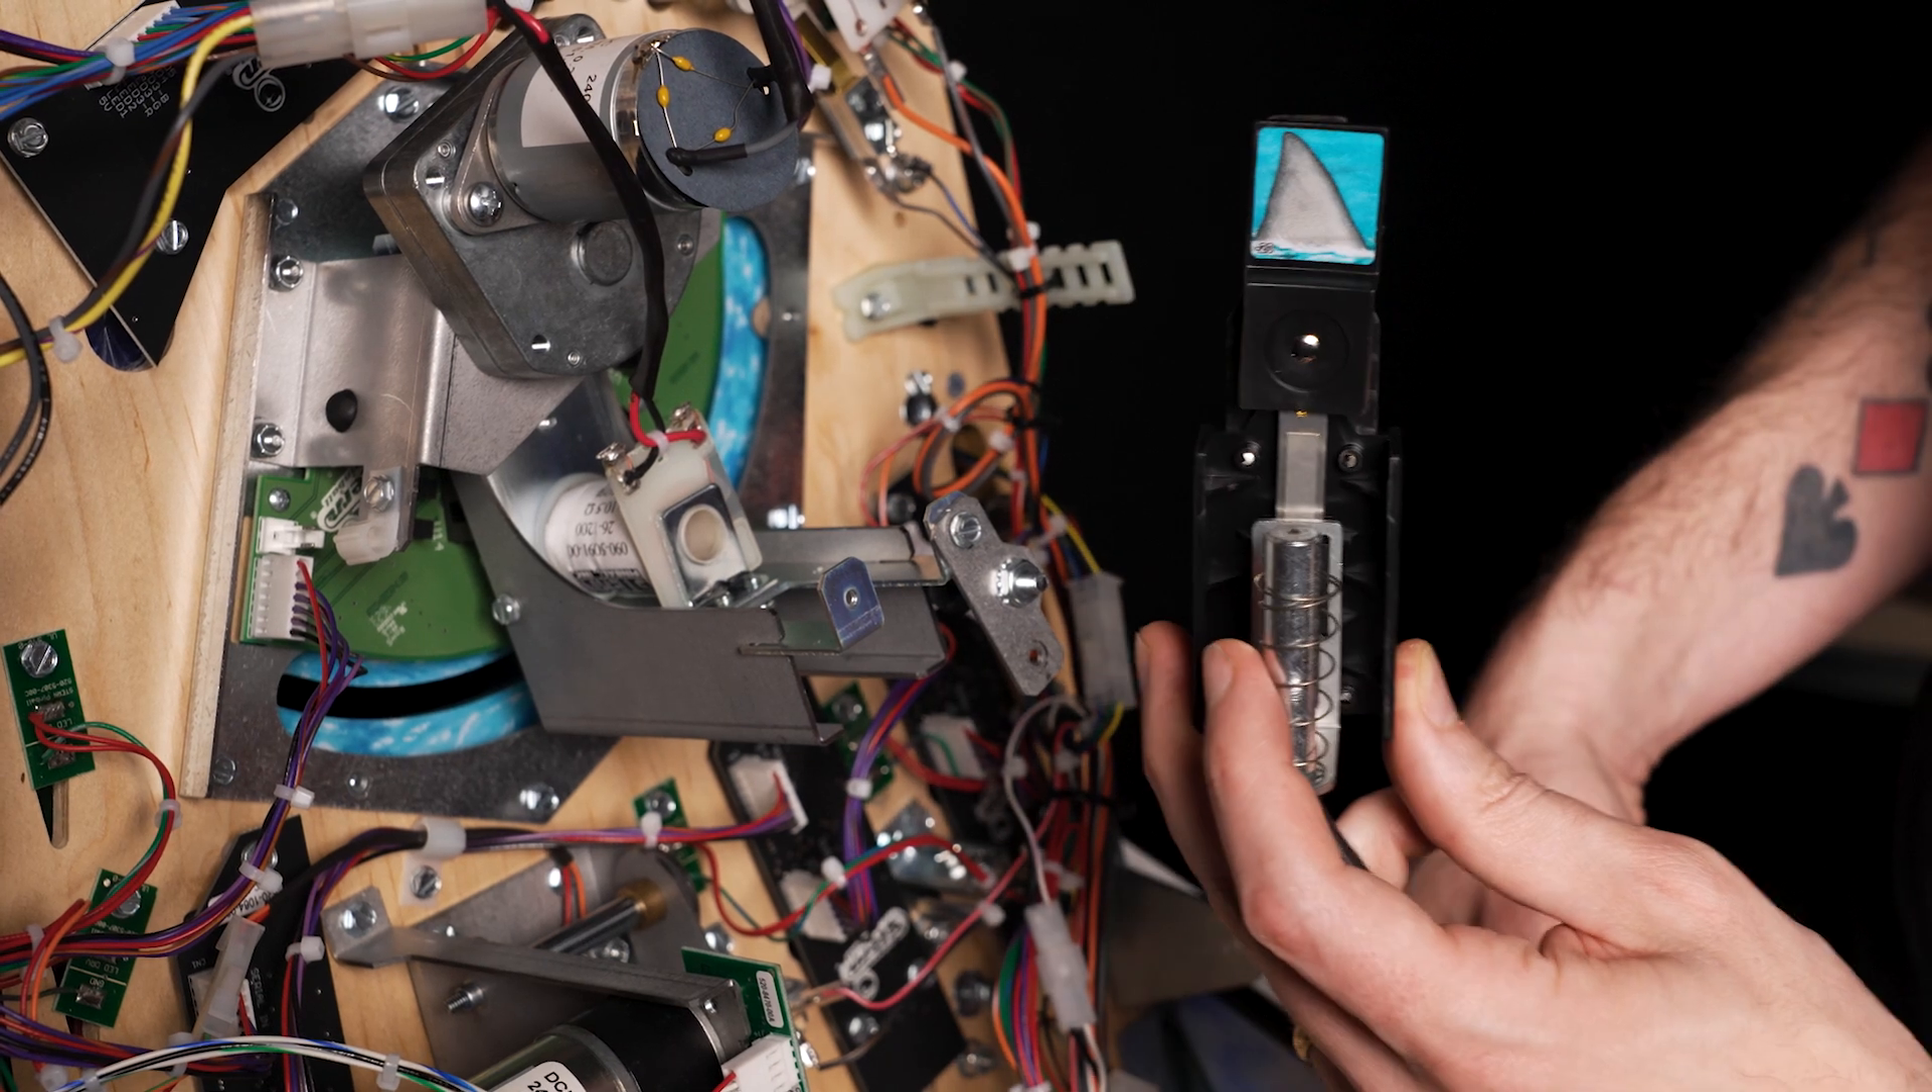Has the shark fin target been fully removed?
Yes.